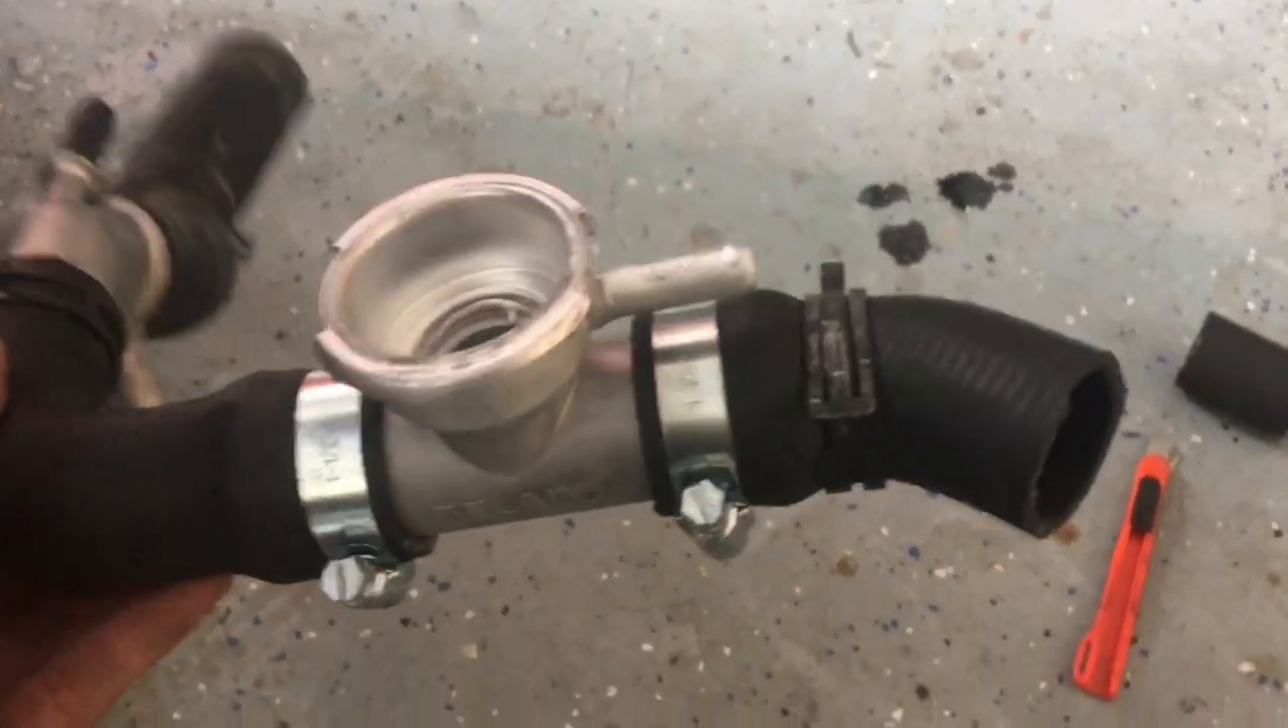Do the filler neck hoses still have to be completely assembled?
No.